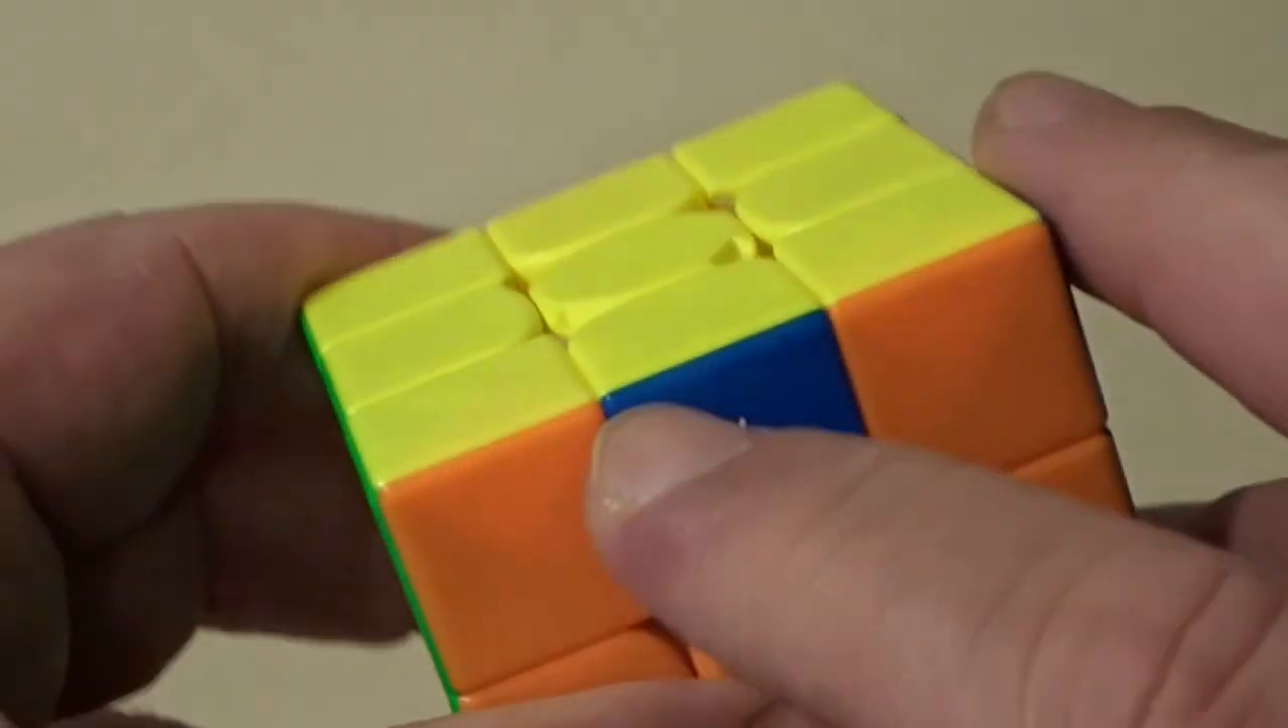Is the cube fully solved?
No.